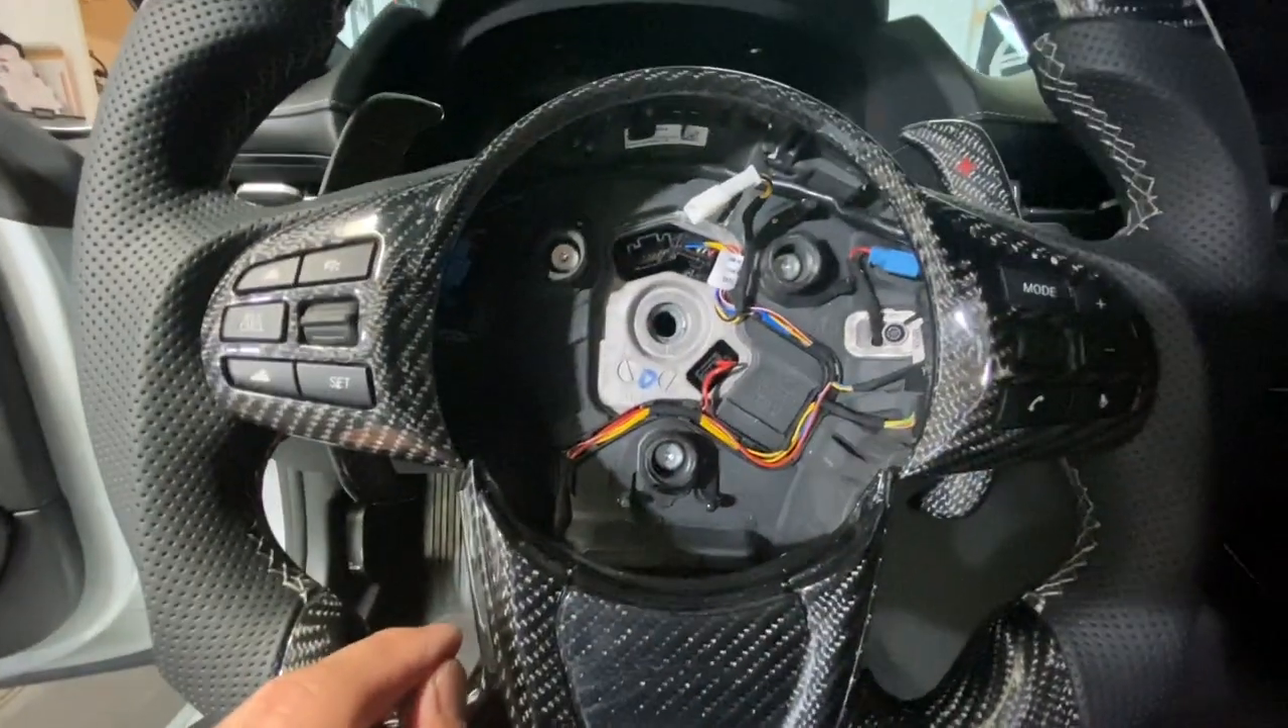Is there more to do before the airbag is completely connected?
Yes.